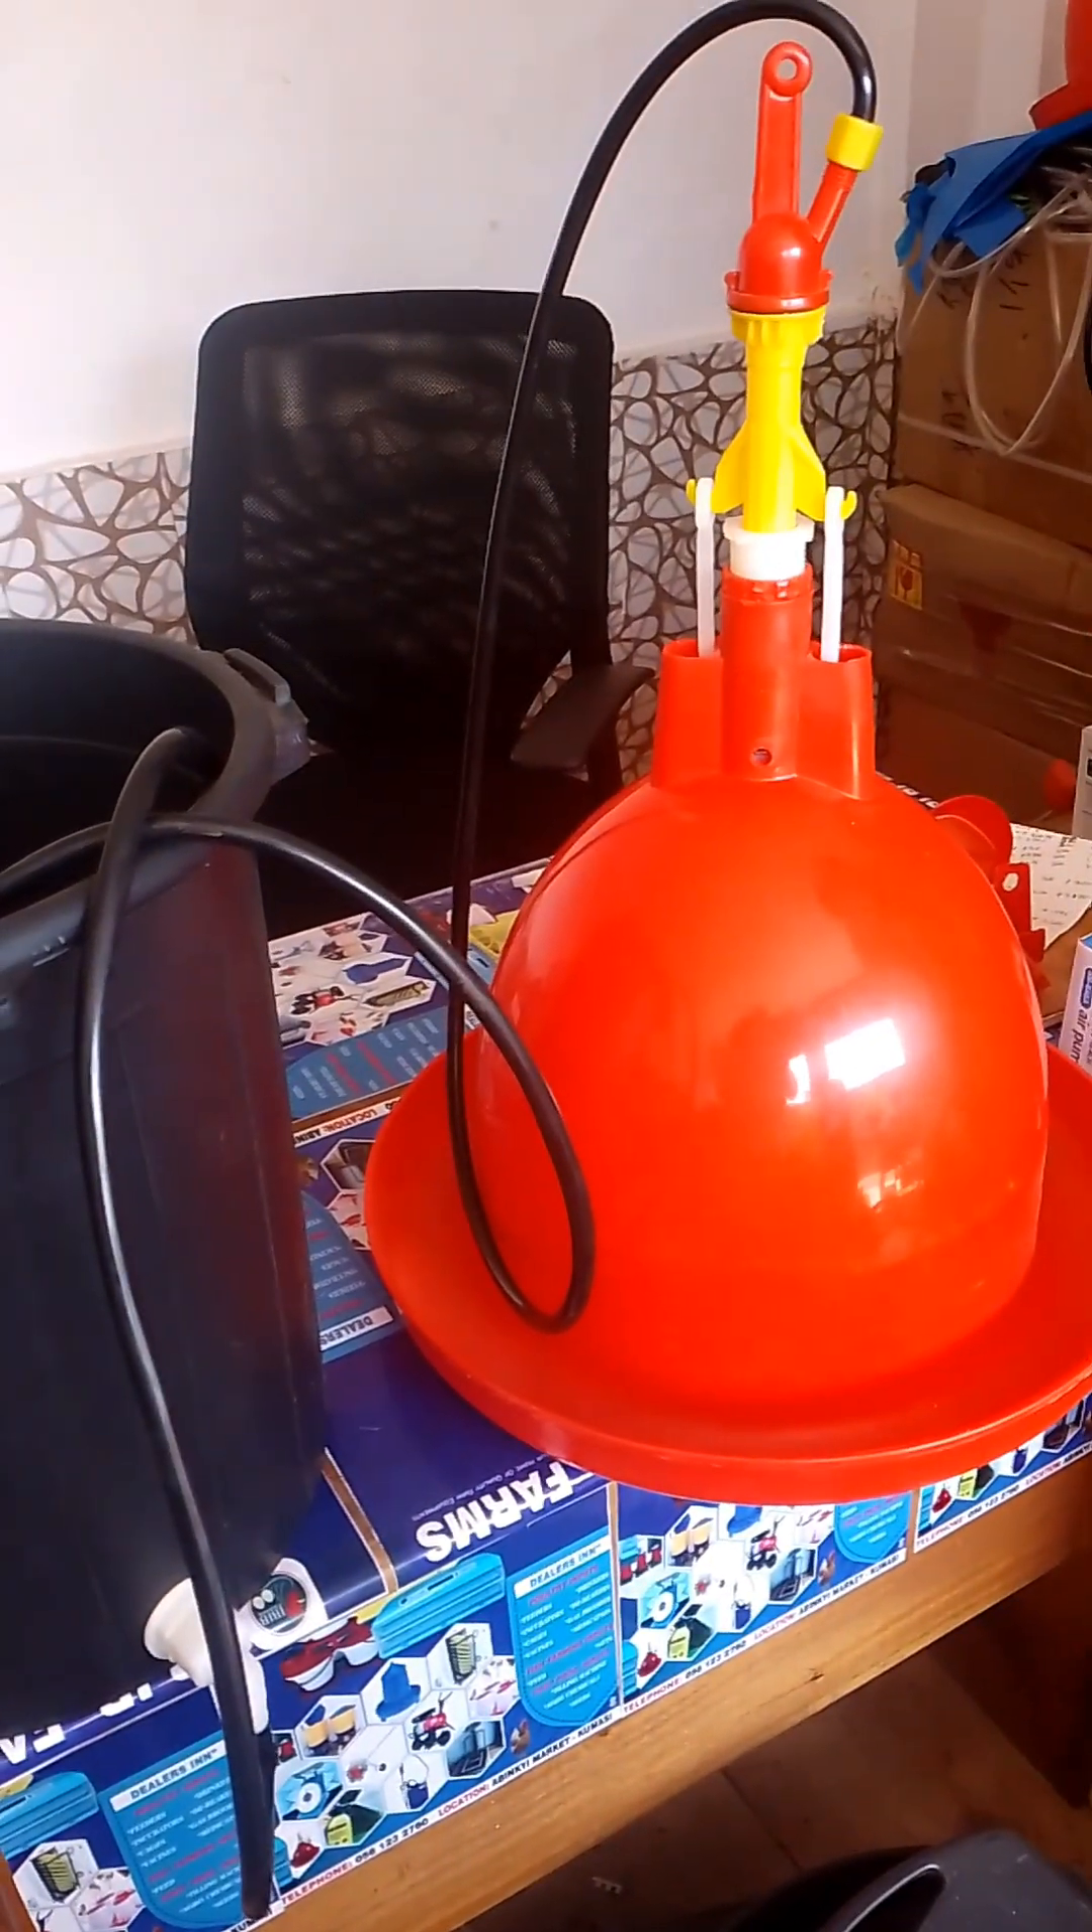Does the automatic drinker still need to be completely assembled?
No.